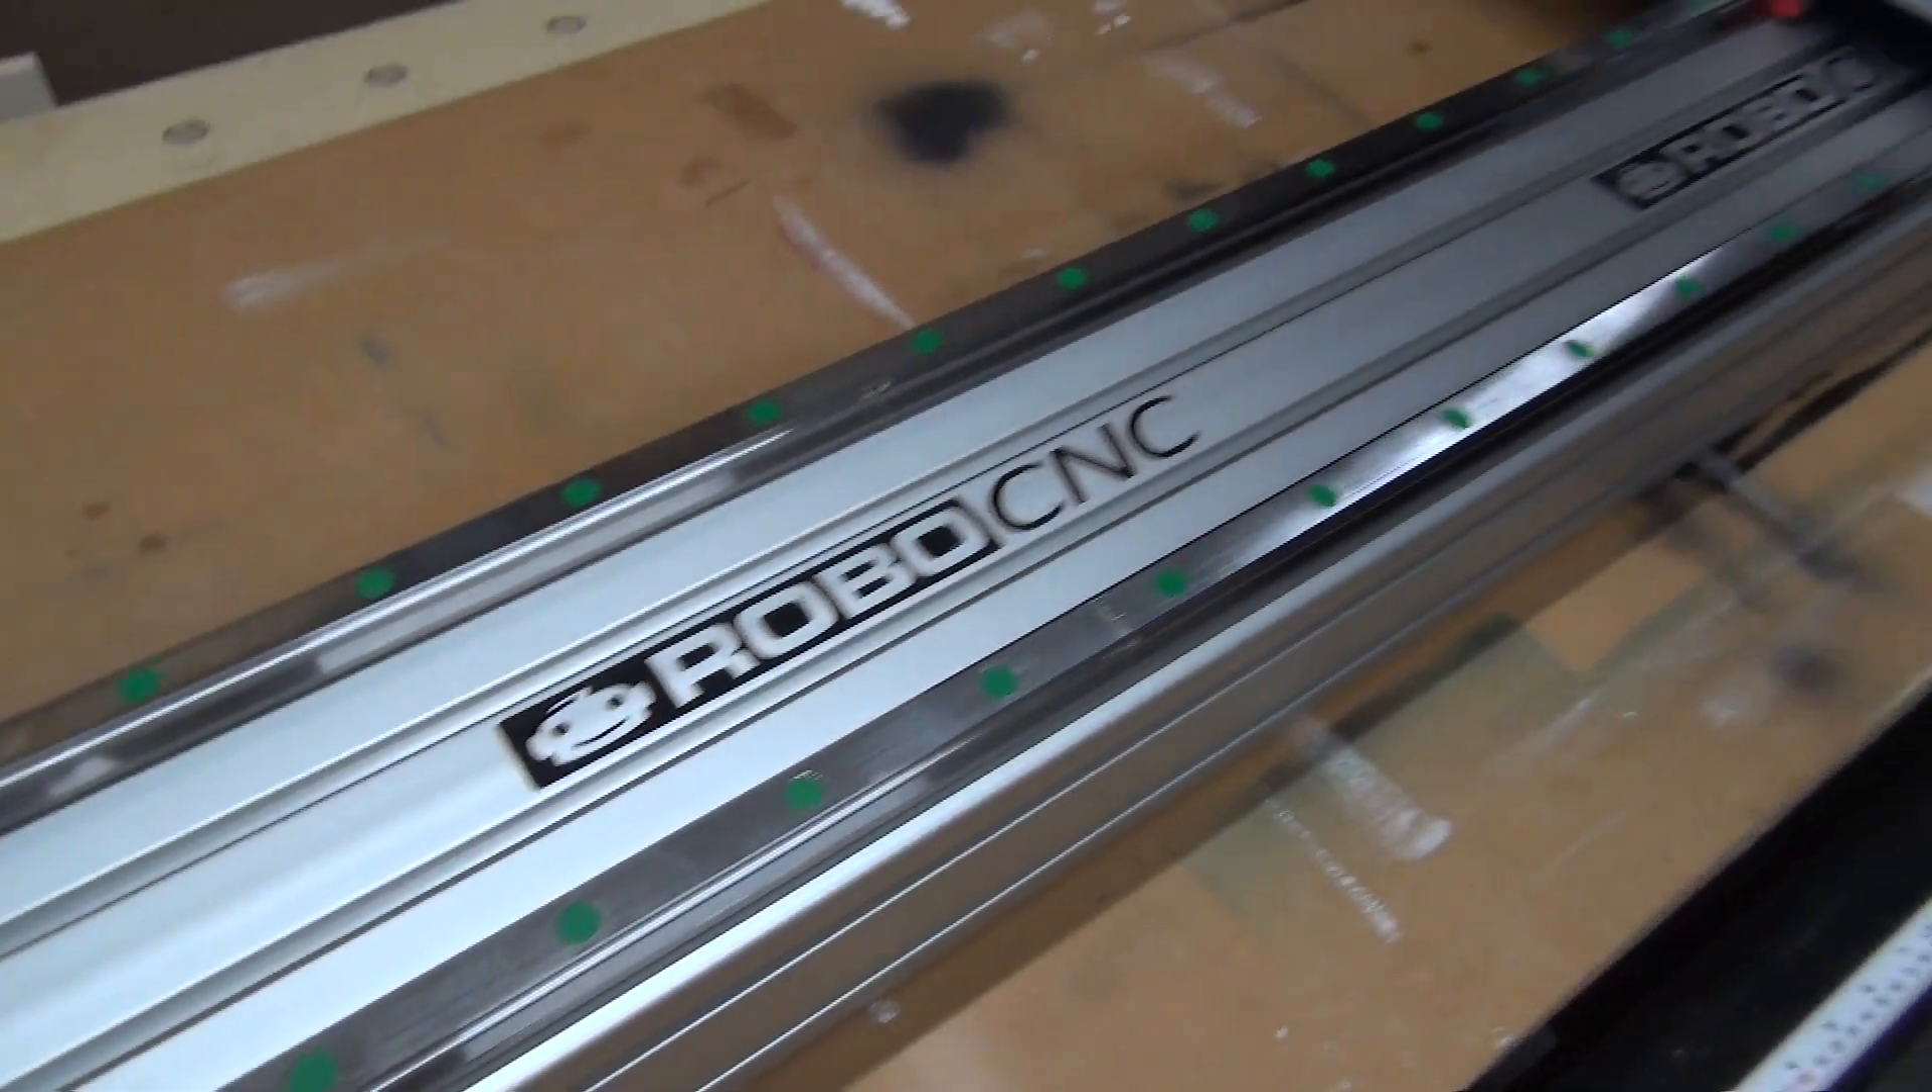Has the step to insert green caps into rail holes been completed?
Yes.